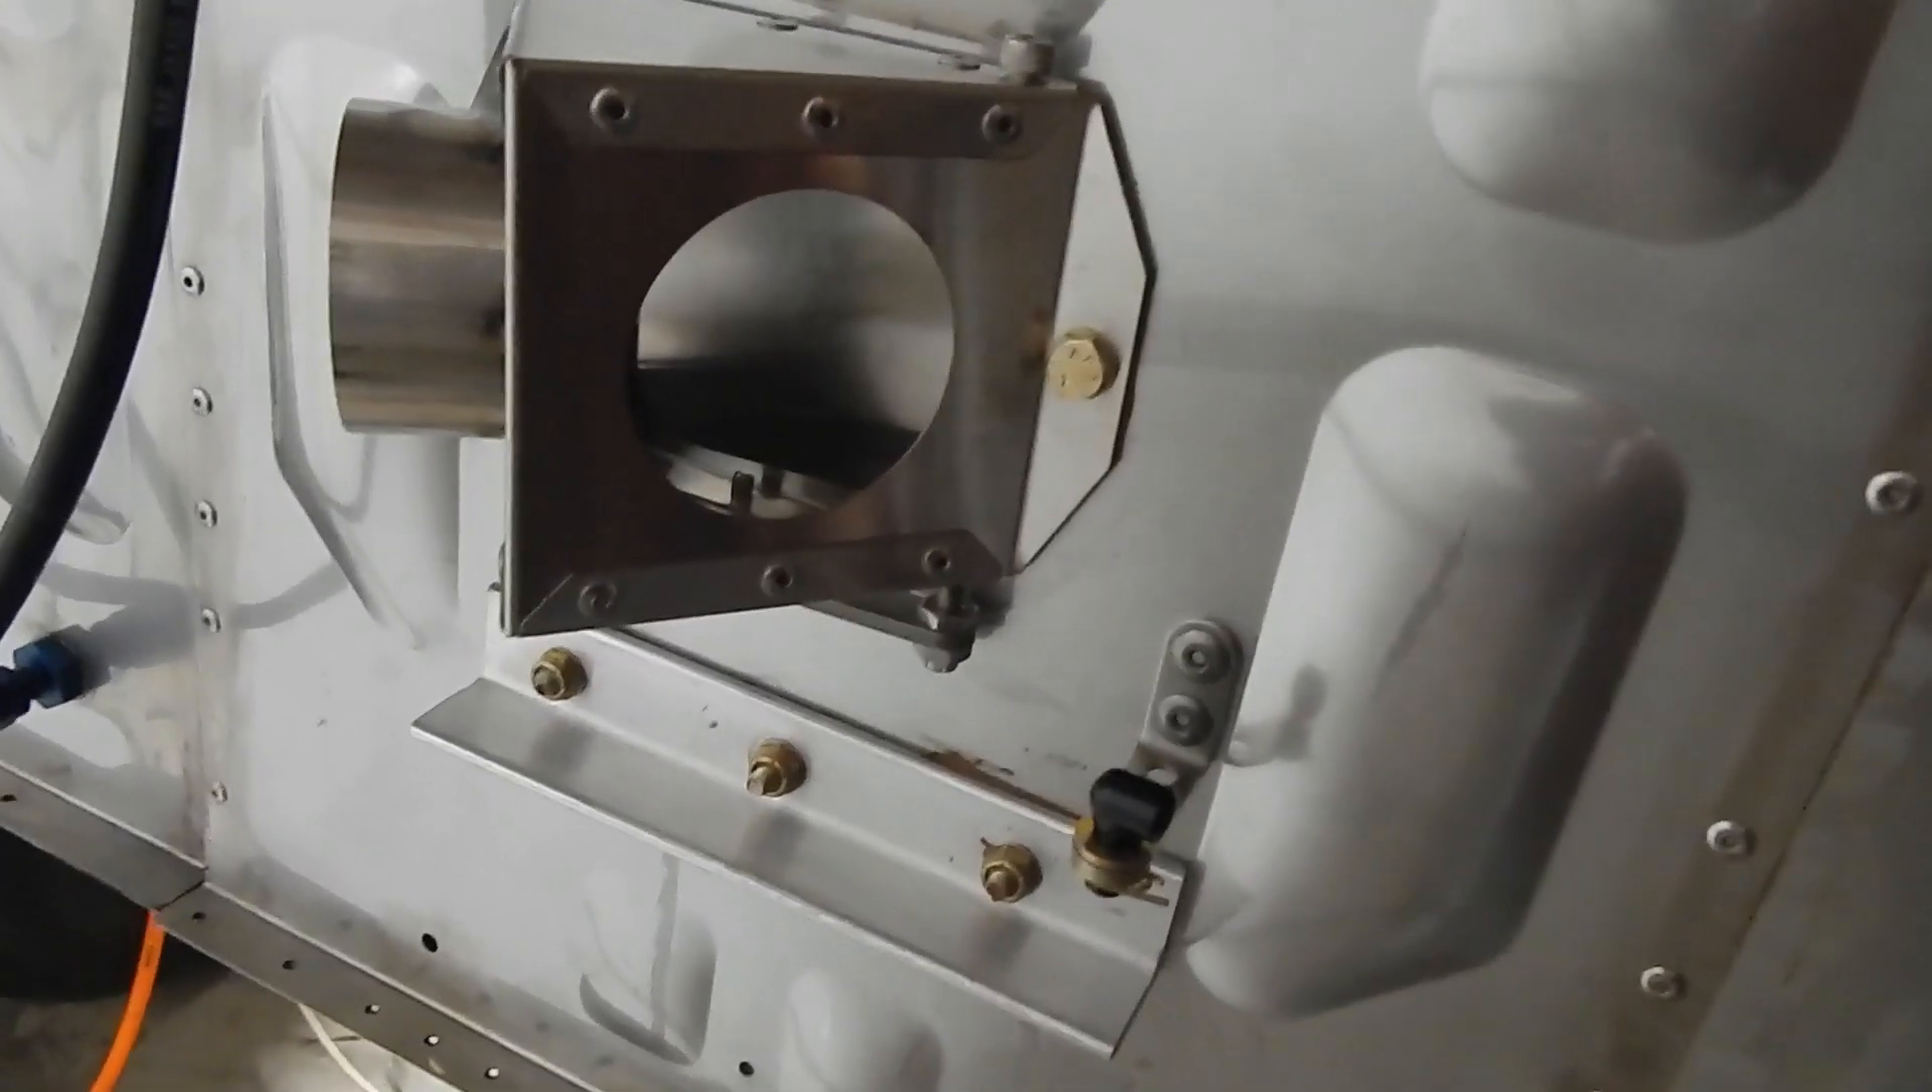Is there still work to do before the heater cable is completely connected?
Yes.